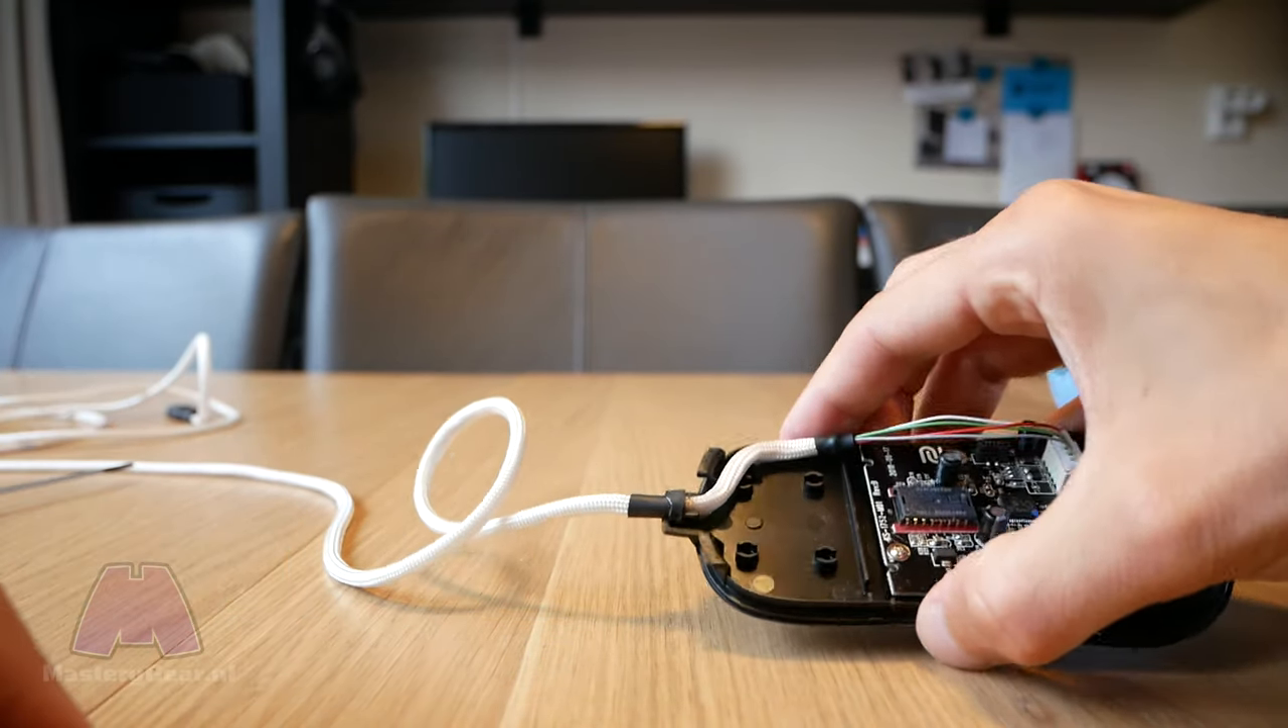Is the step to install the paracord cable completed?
Yes.